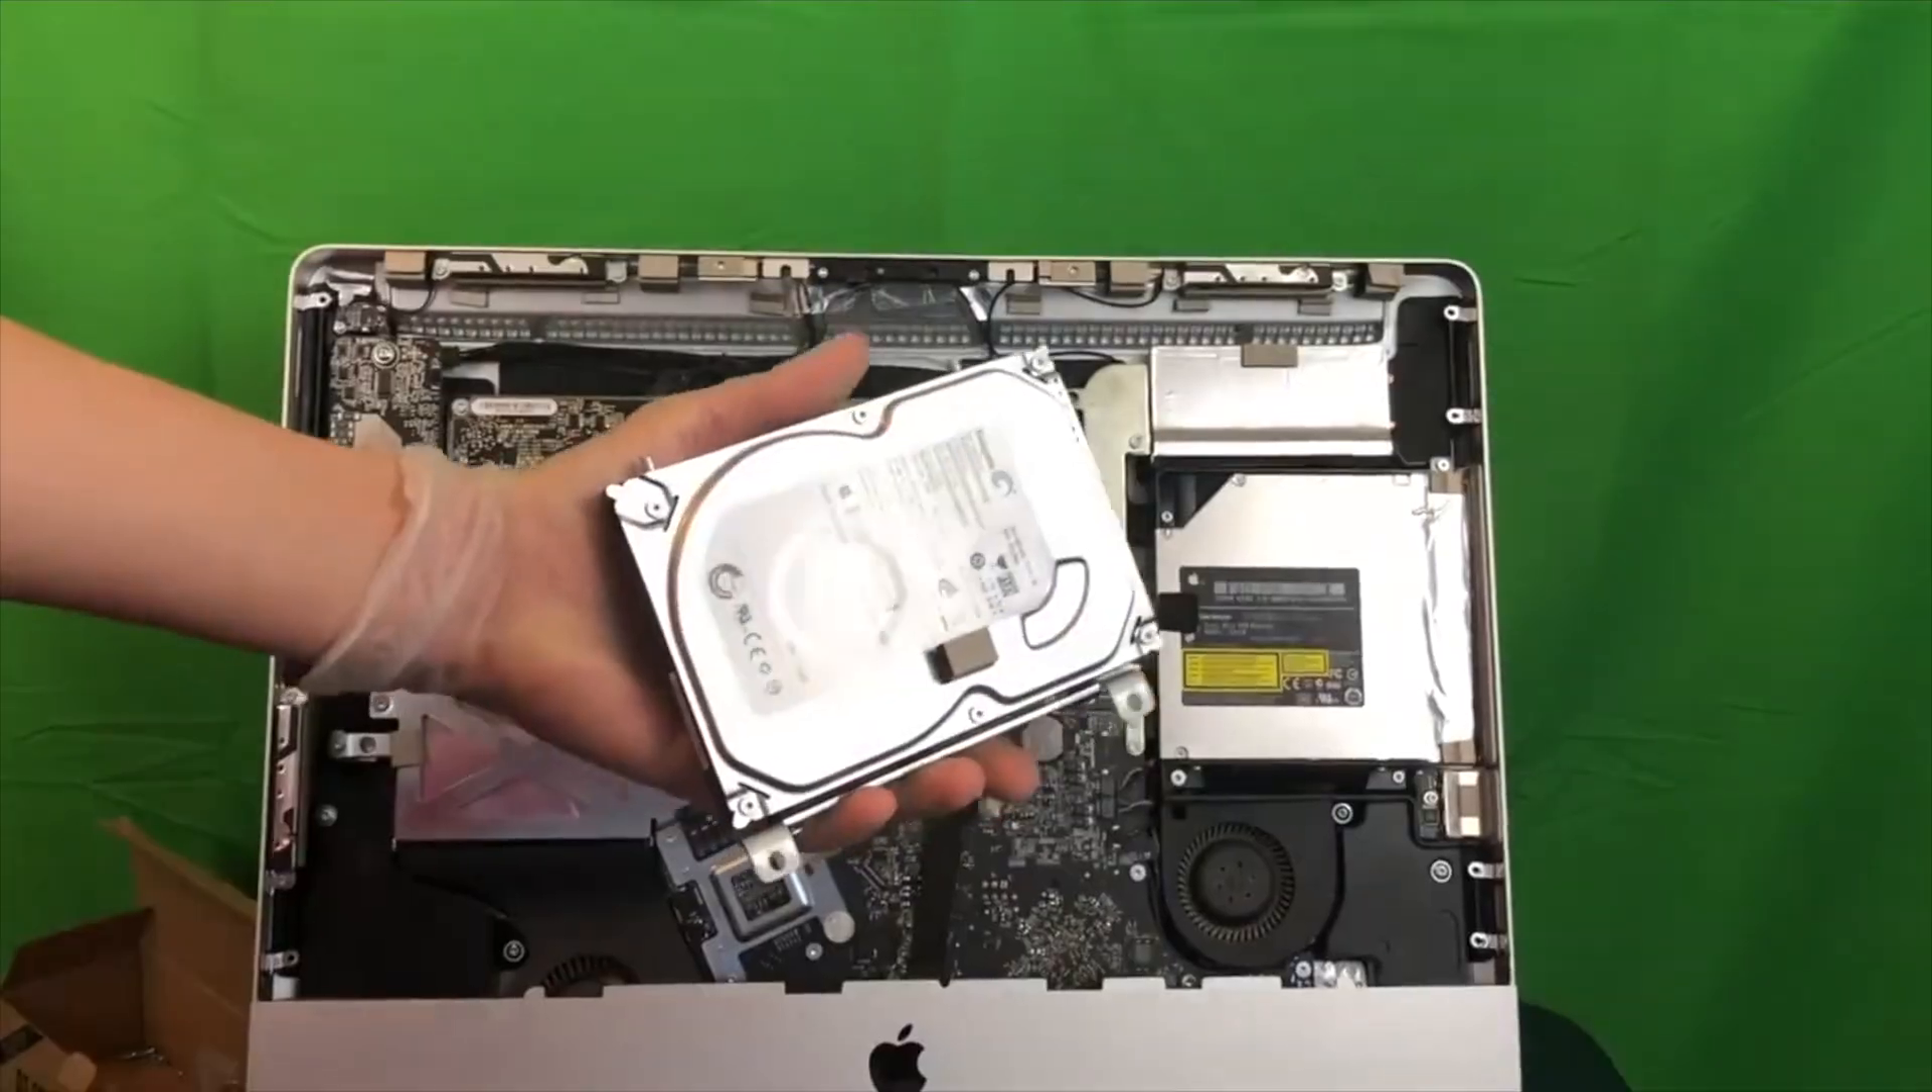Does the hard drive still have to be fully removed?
No.